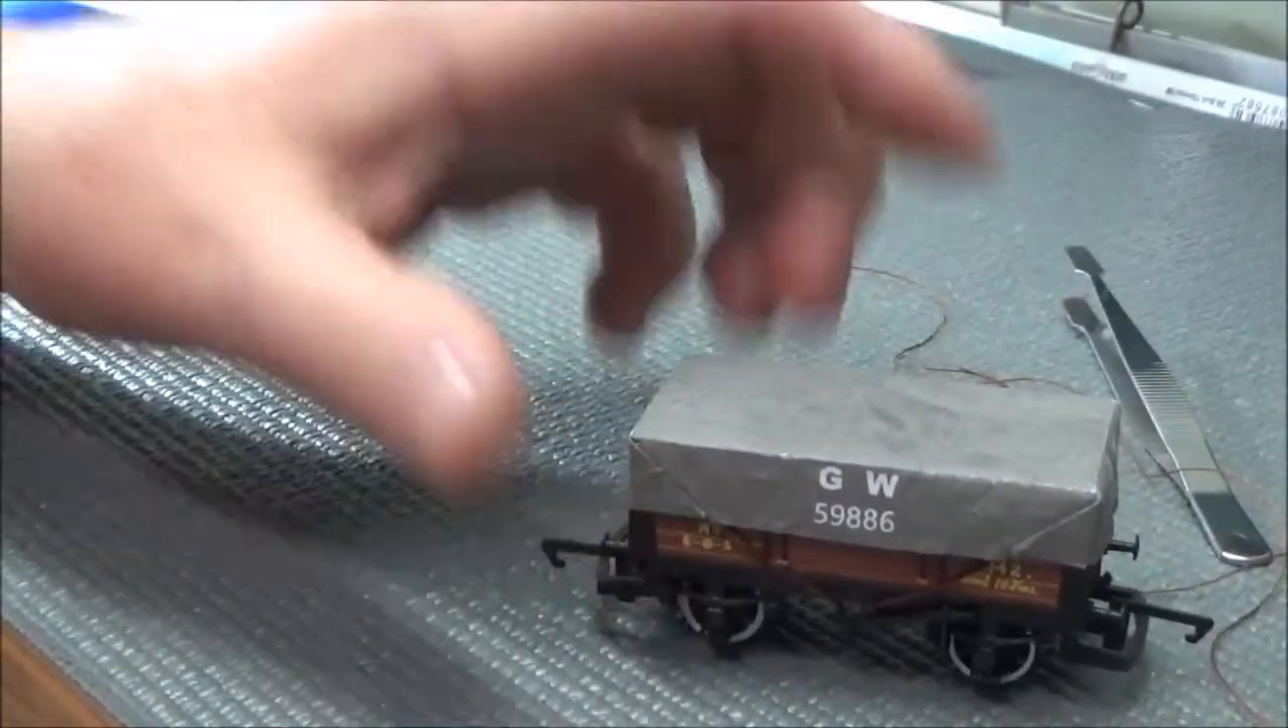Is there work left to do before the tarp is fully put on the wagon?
No.